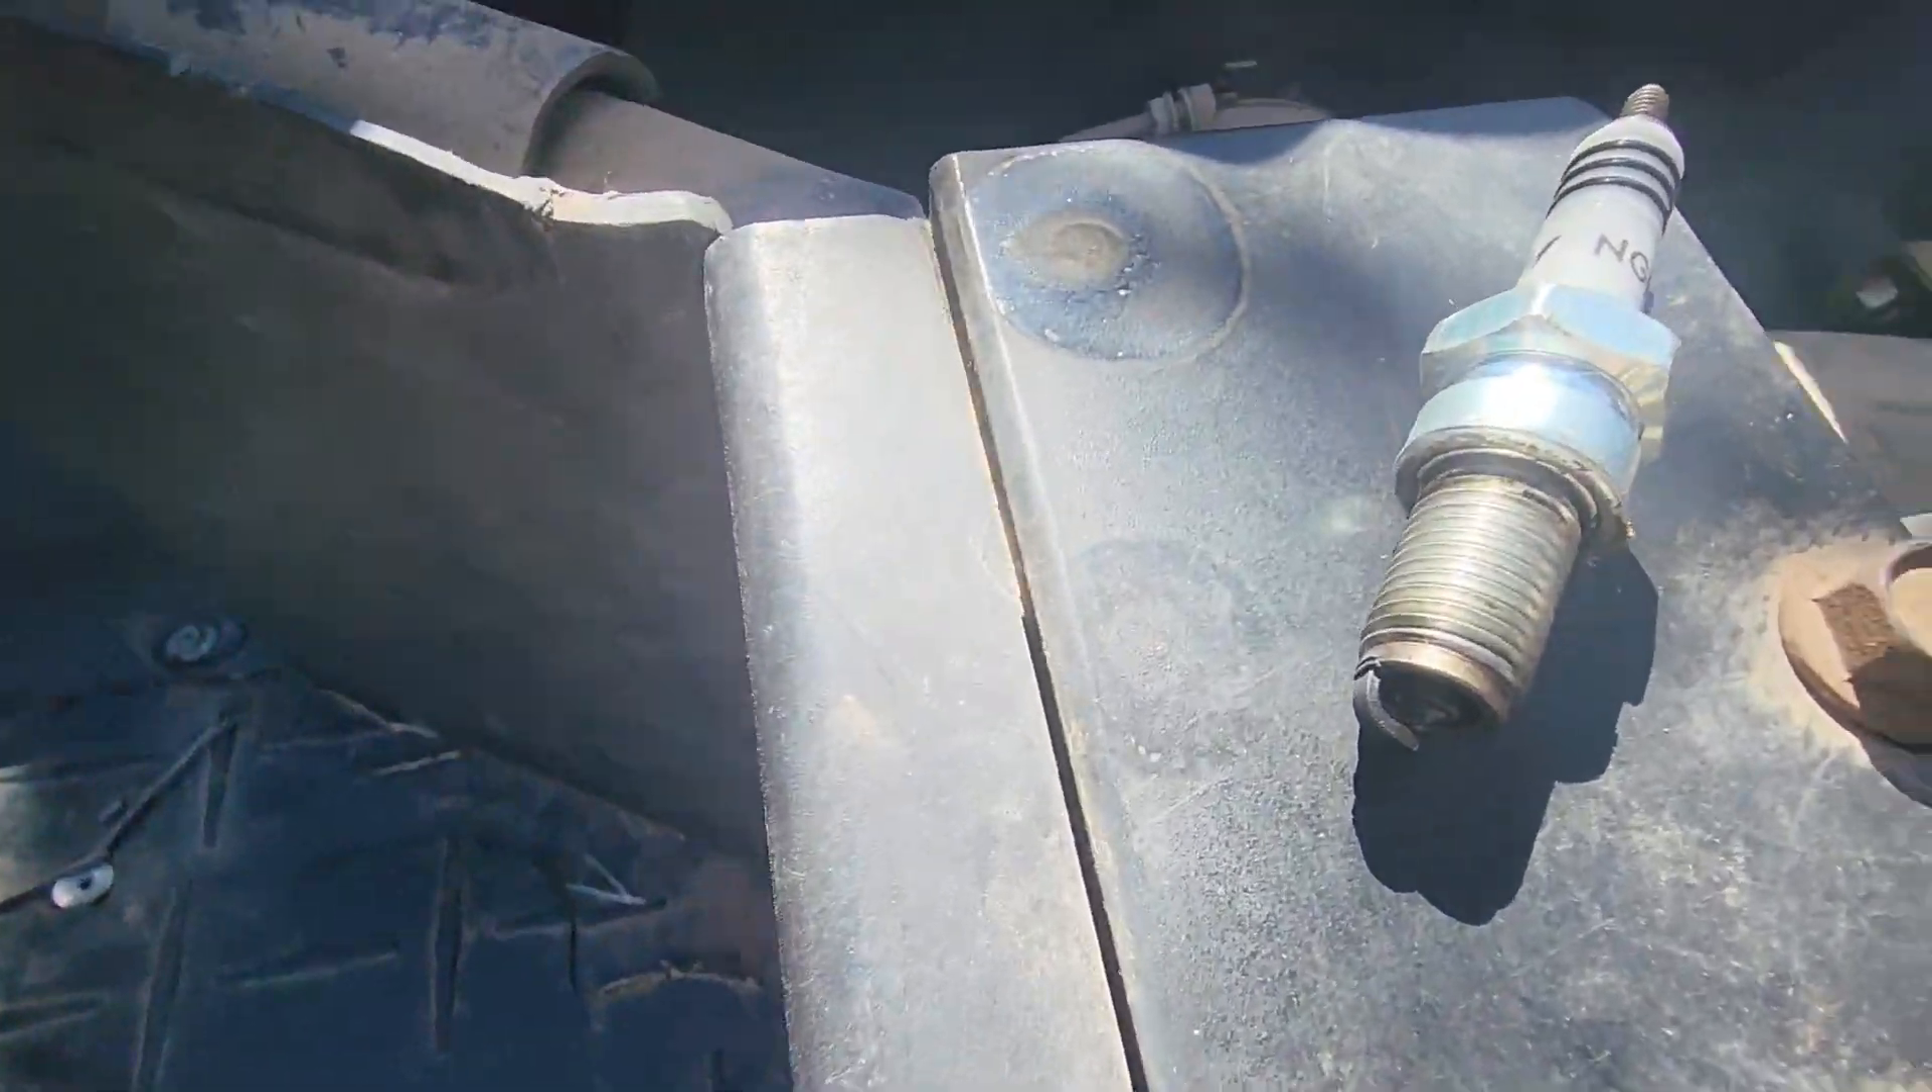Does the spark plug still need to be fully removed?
No.